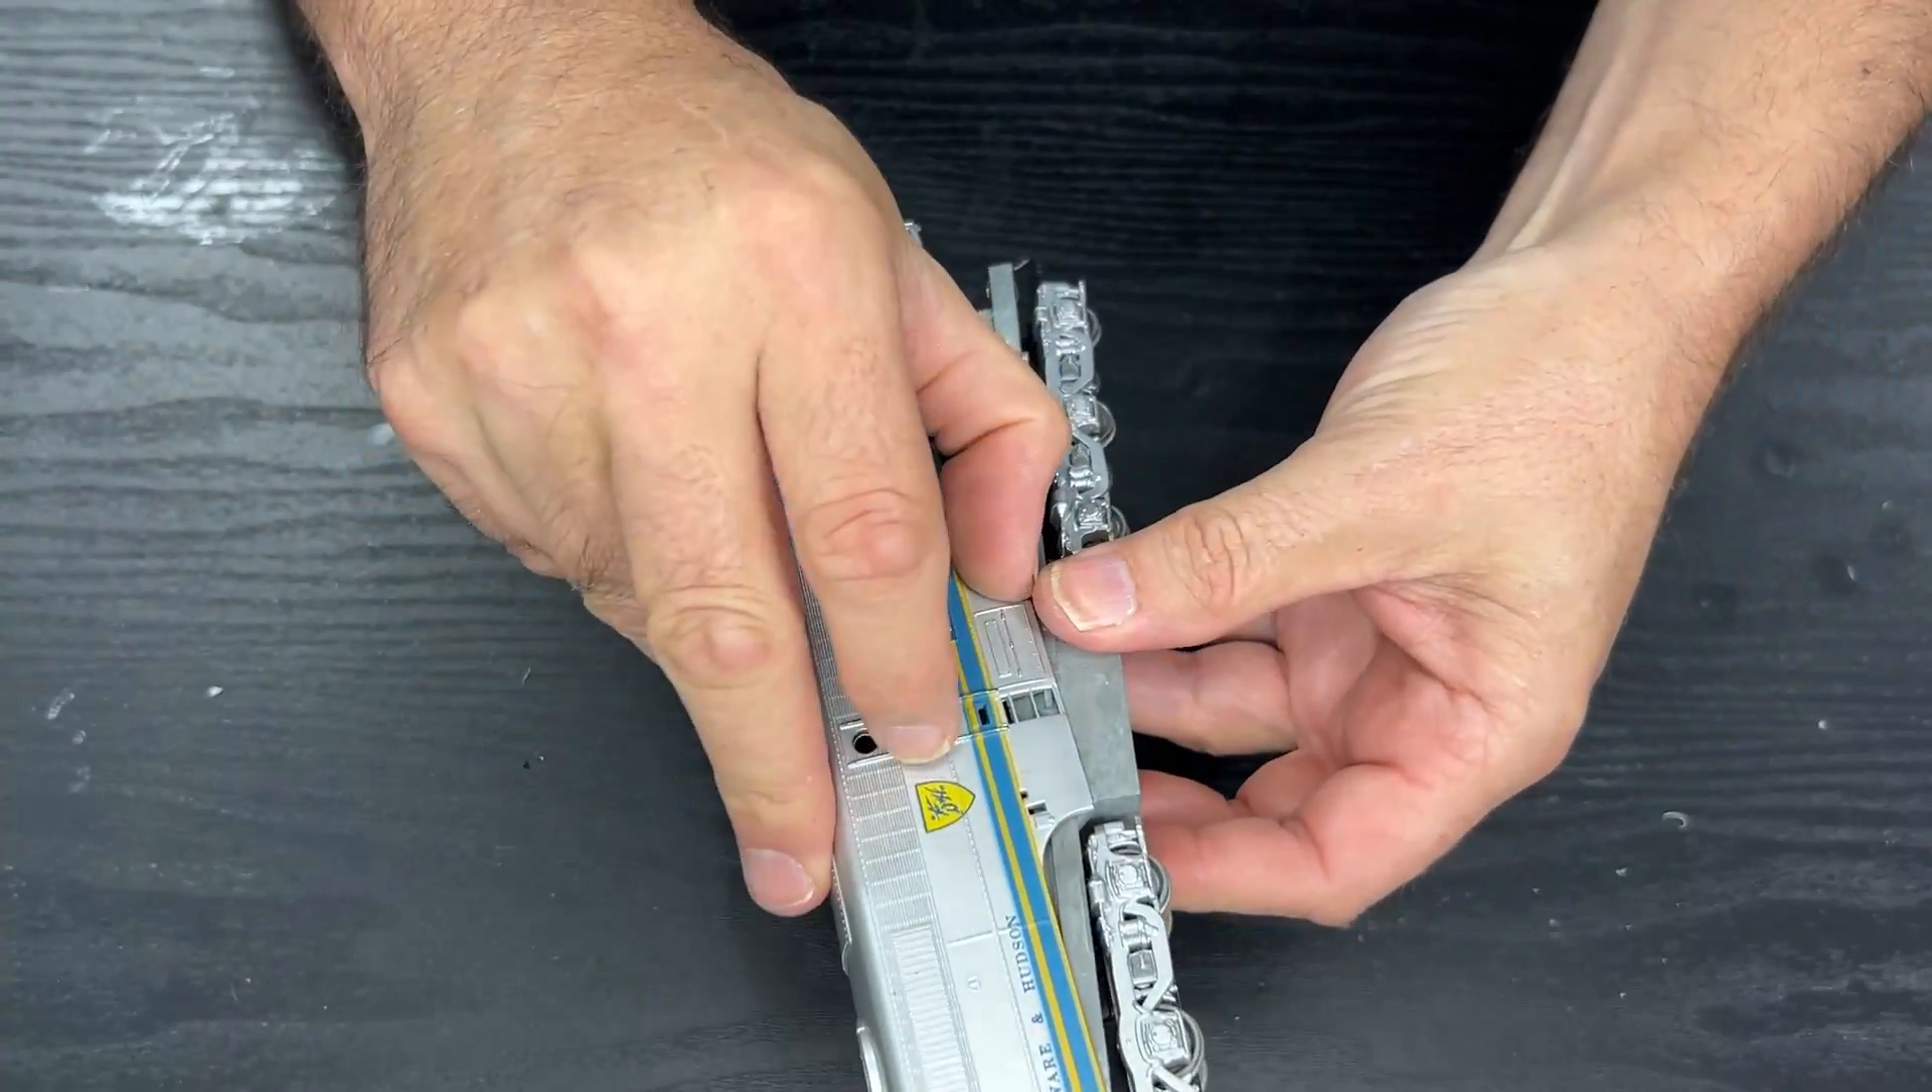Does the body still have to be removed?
Yes.